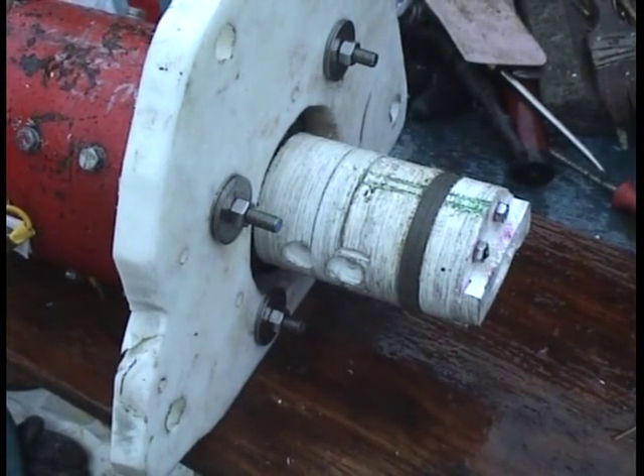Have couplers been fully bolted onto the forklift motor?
Yes.